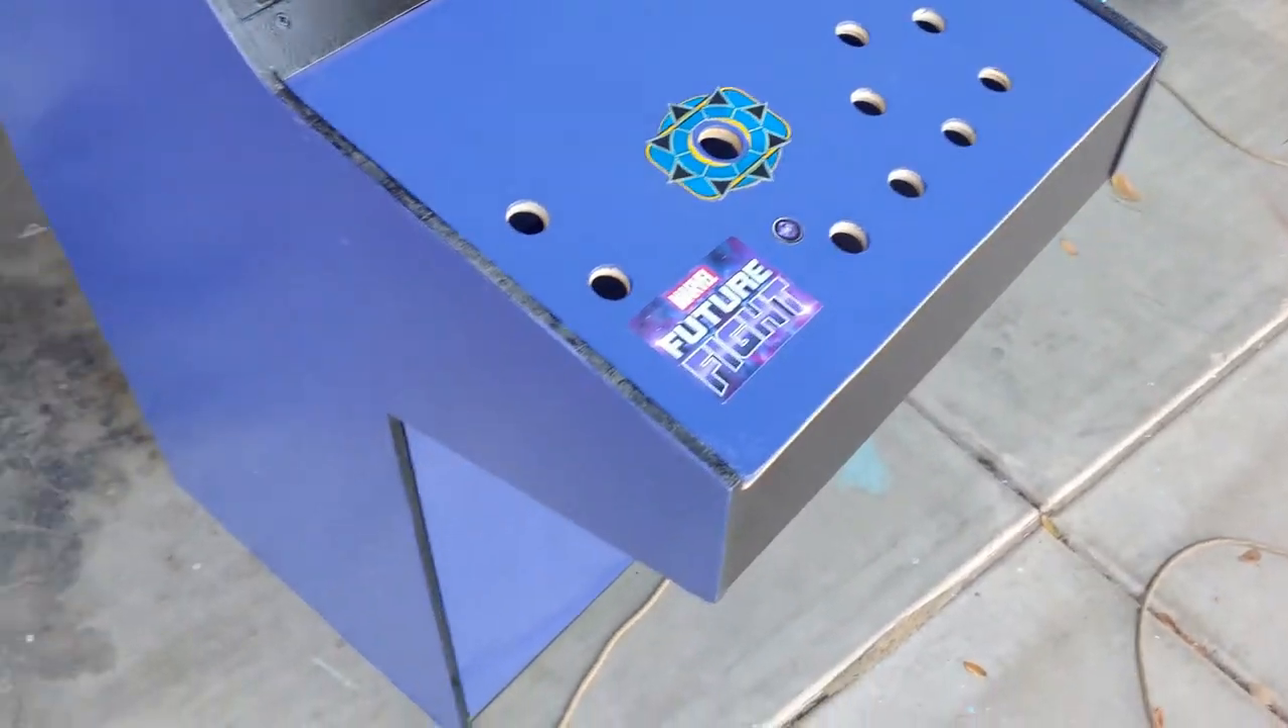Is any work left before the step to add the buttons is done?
Yes.